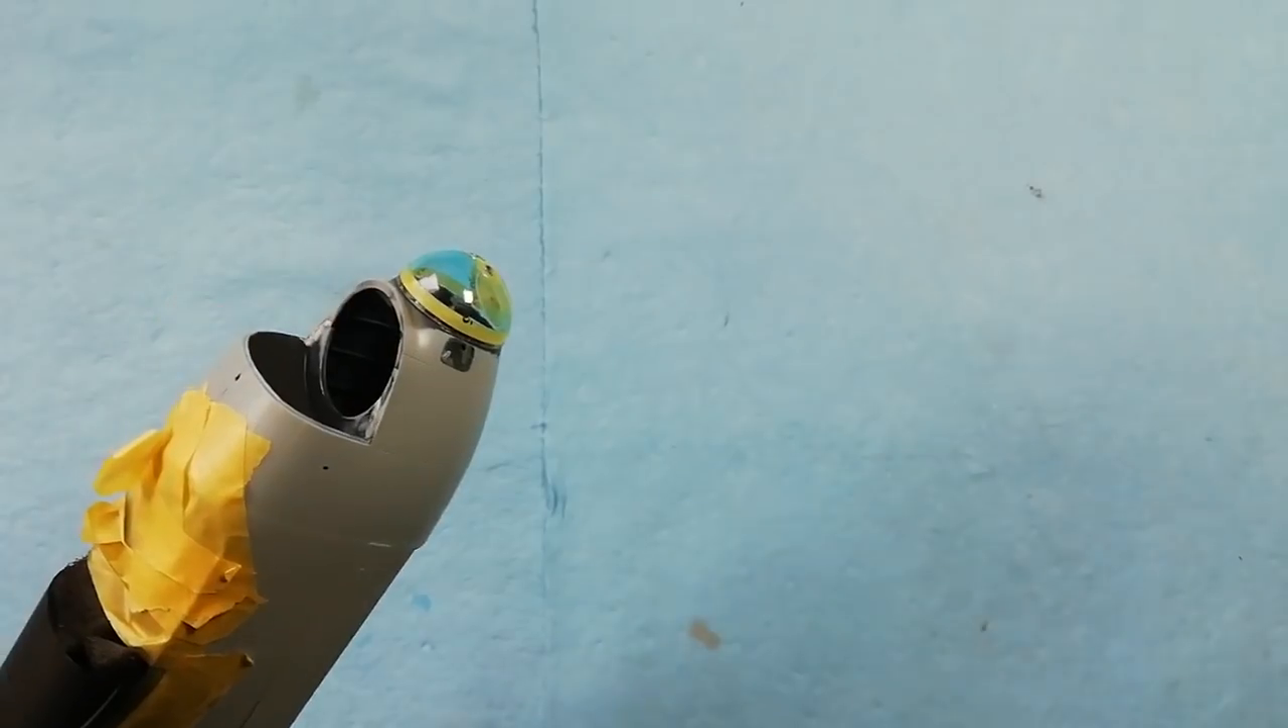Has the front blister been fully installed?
Yes.